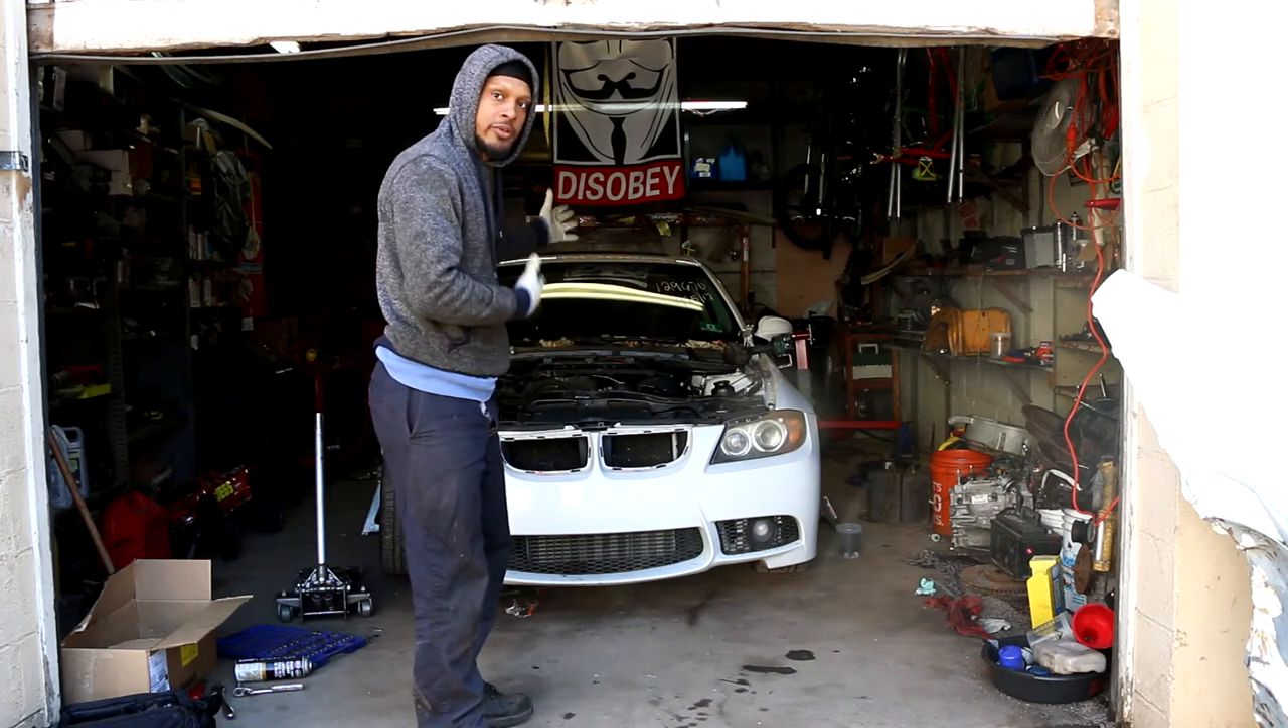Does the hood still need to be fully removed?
No.